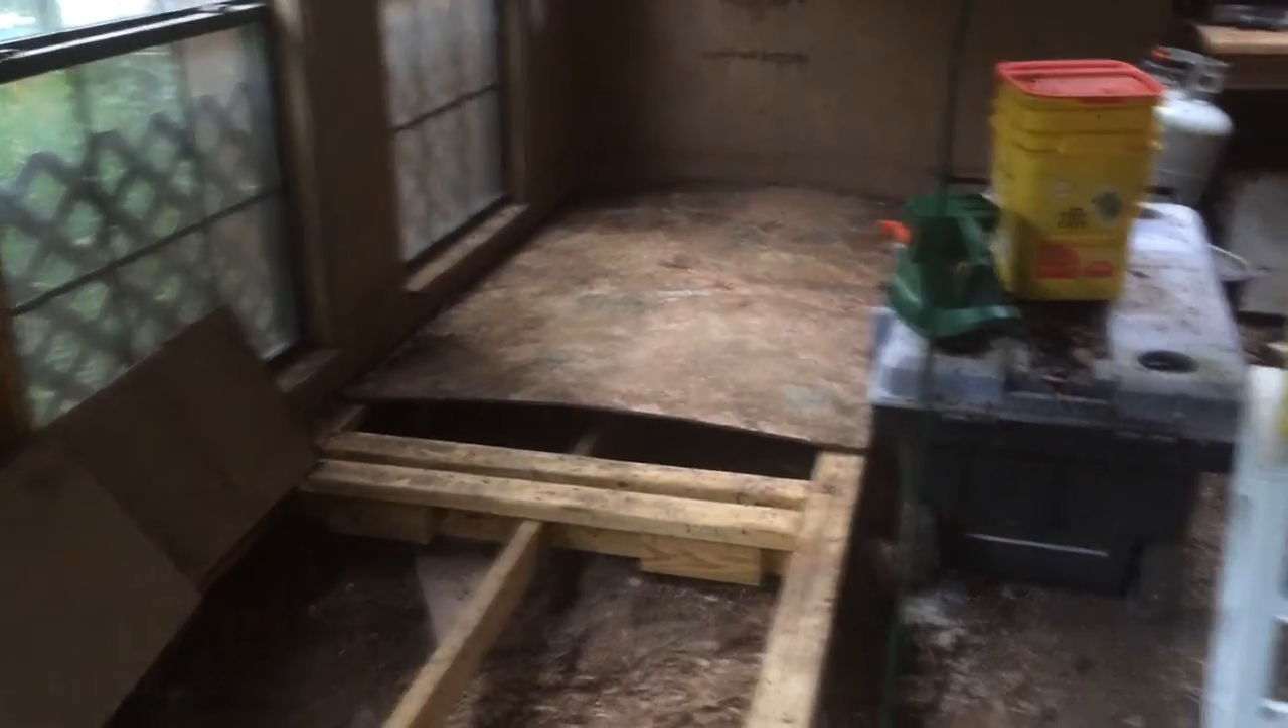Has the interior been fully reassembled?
No.